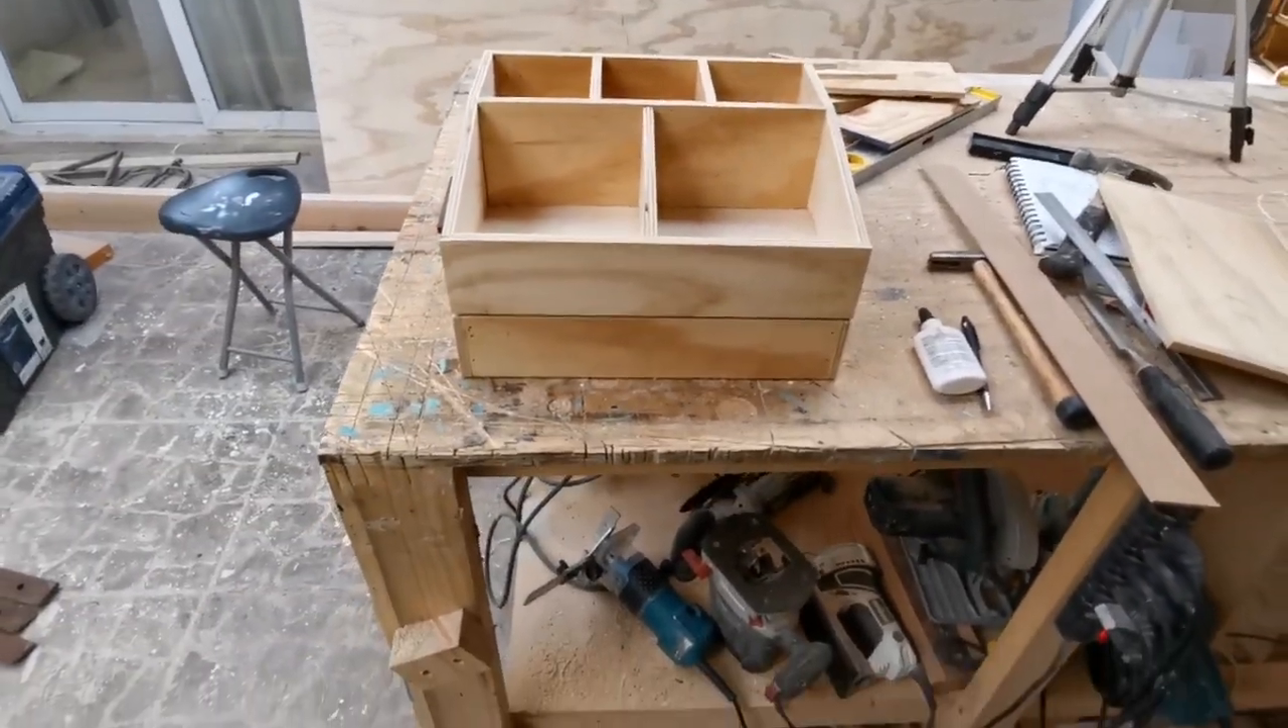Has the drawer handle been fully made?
No.